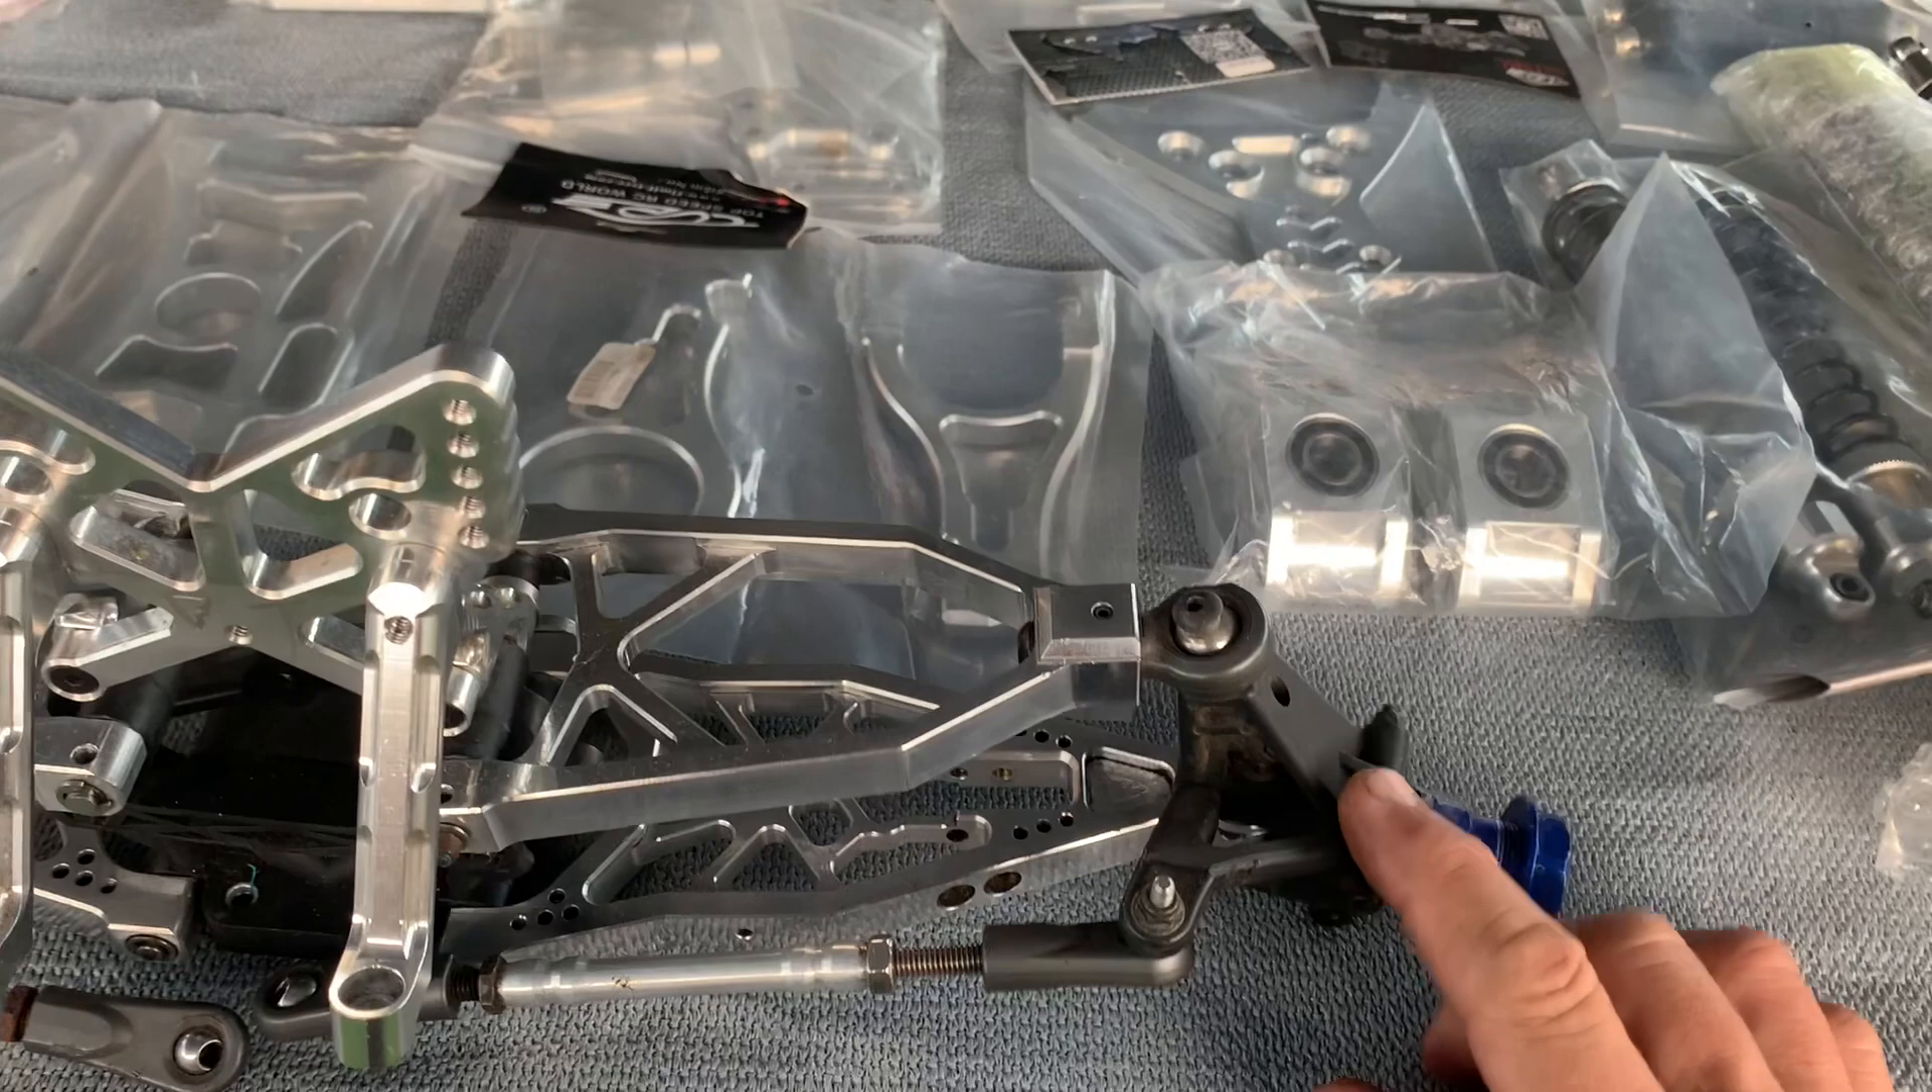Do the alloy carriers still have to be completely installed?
Yes.